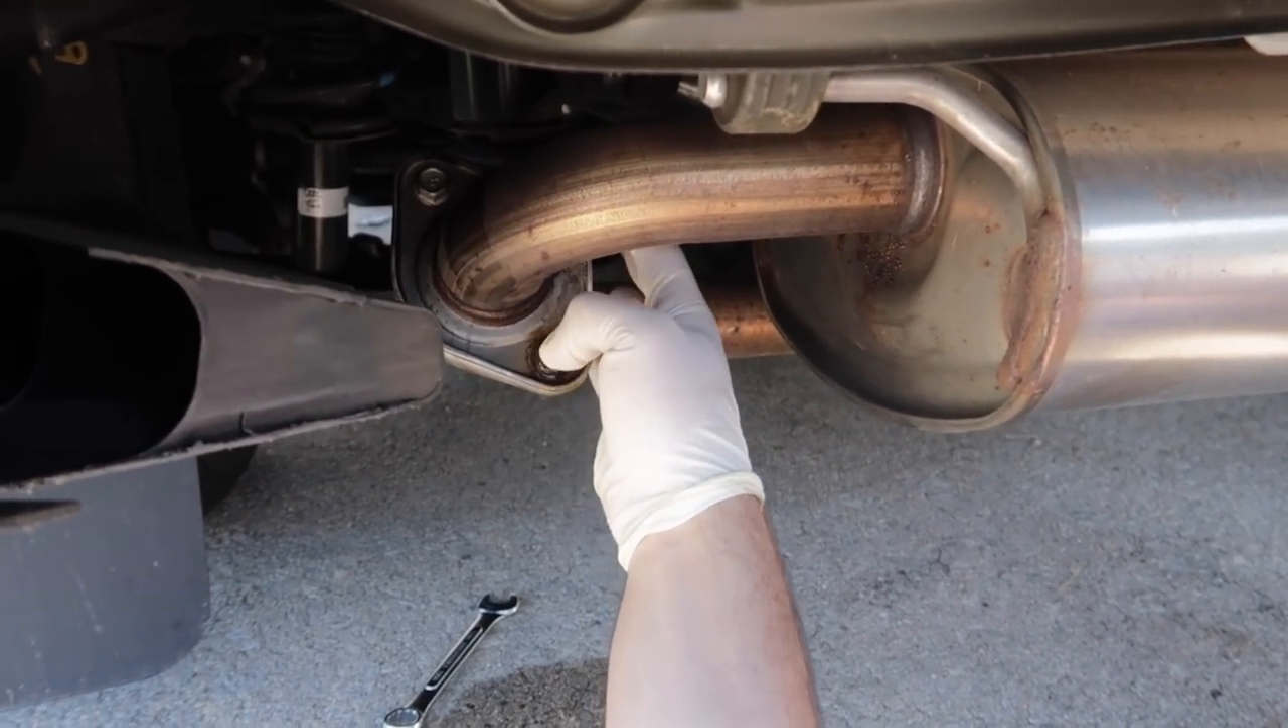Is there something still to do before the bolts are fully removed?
Yes.